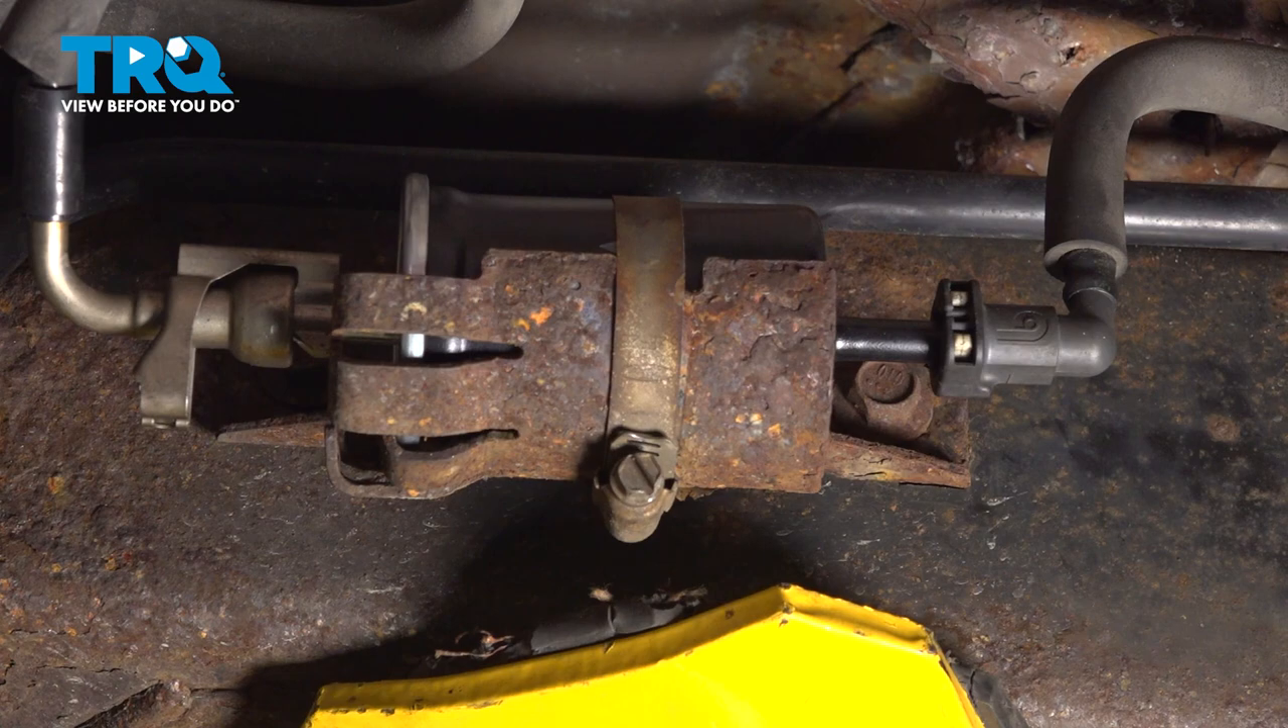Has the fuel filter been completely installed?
Yes.